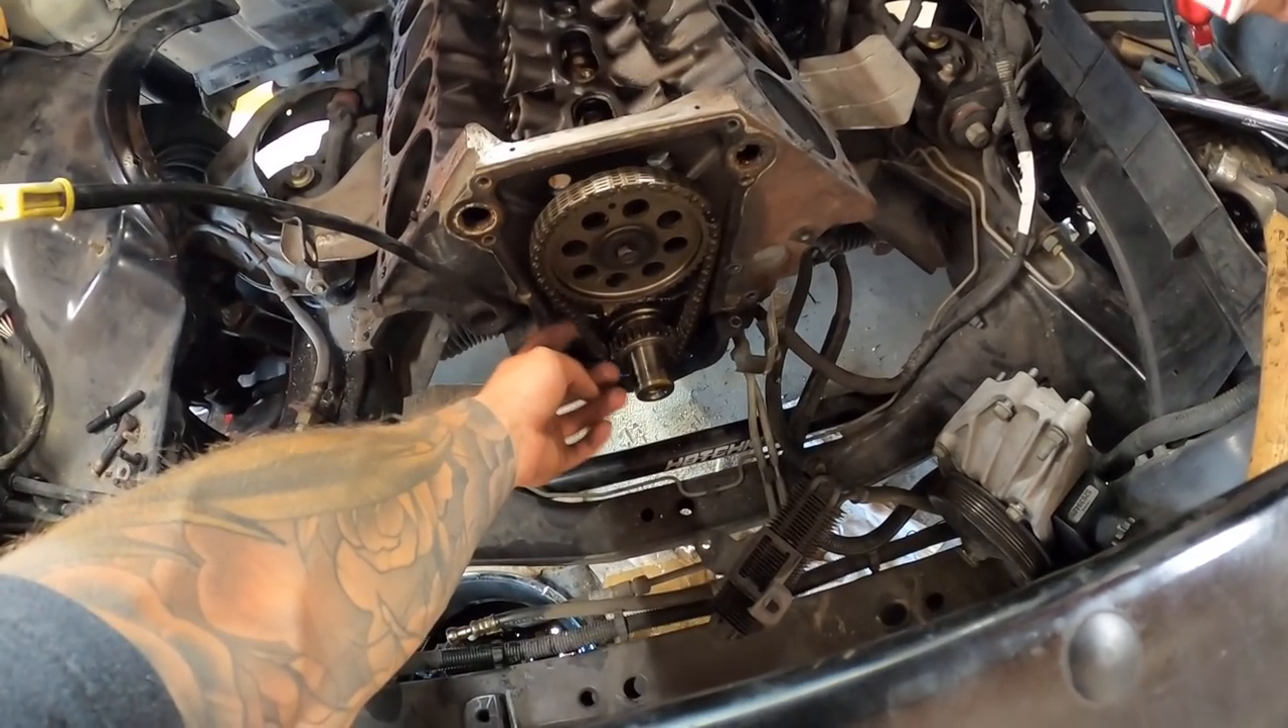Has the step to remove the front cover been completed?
Yes.